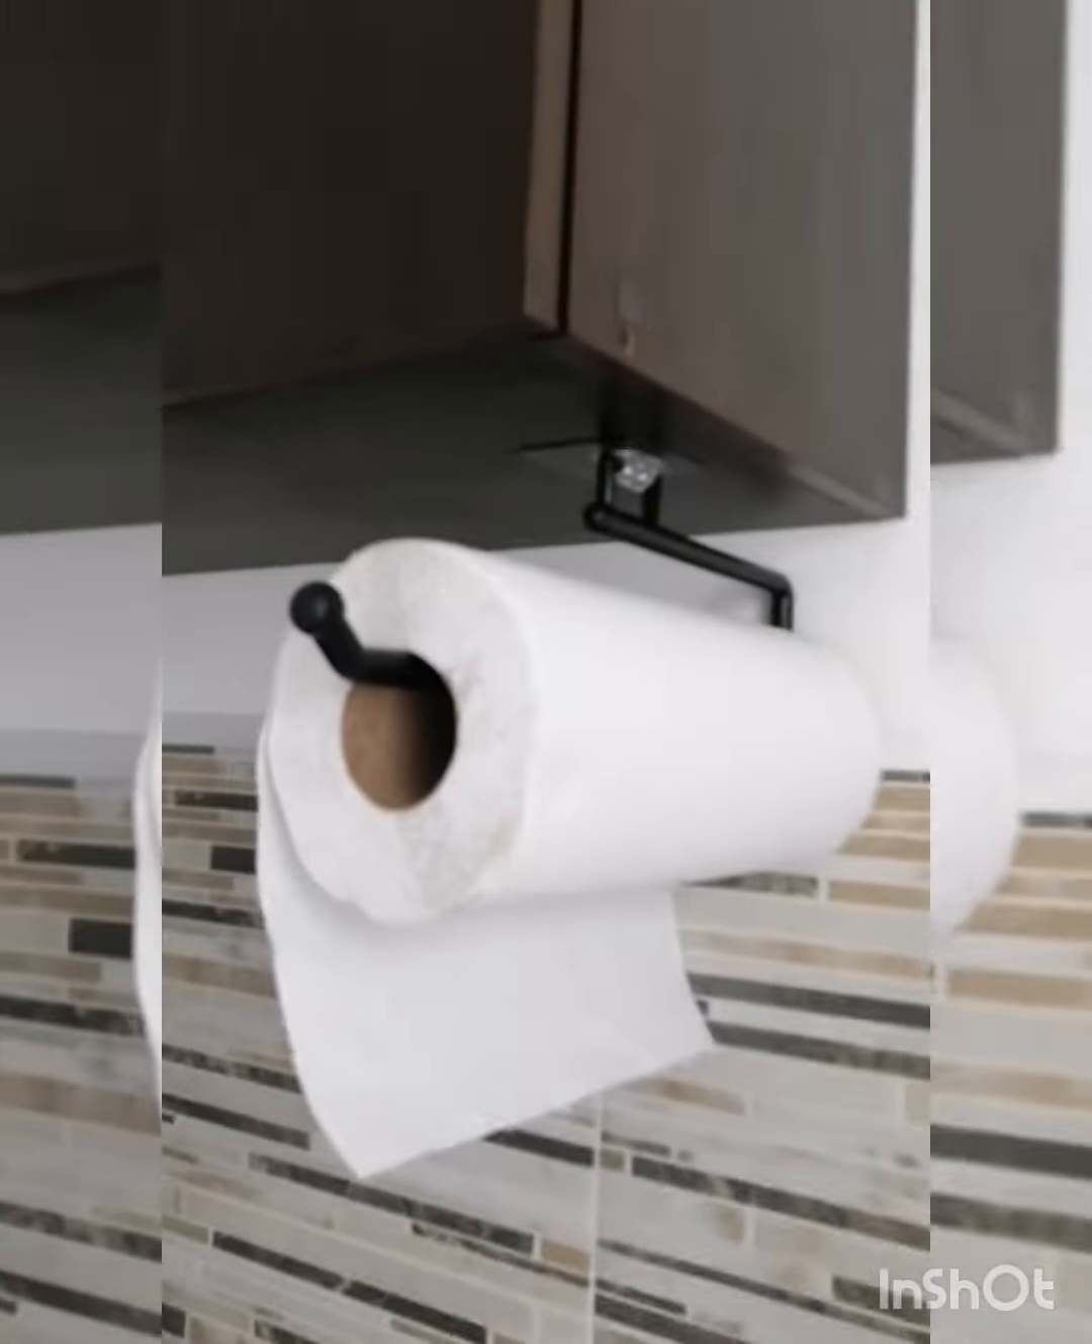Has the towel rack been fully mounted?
Yes.